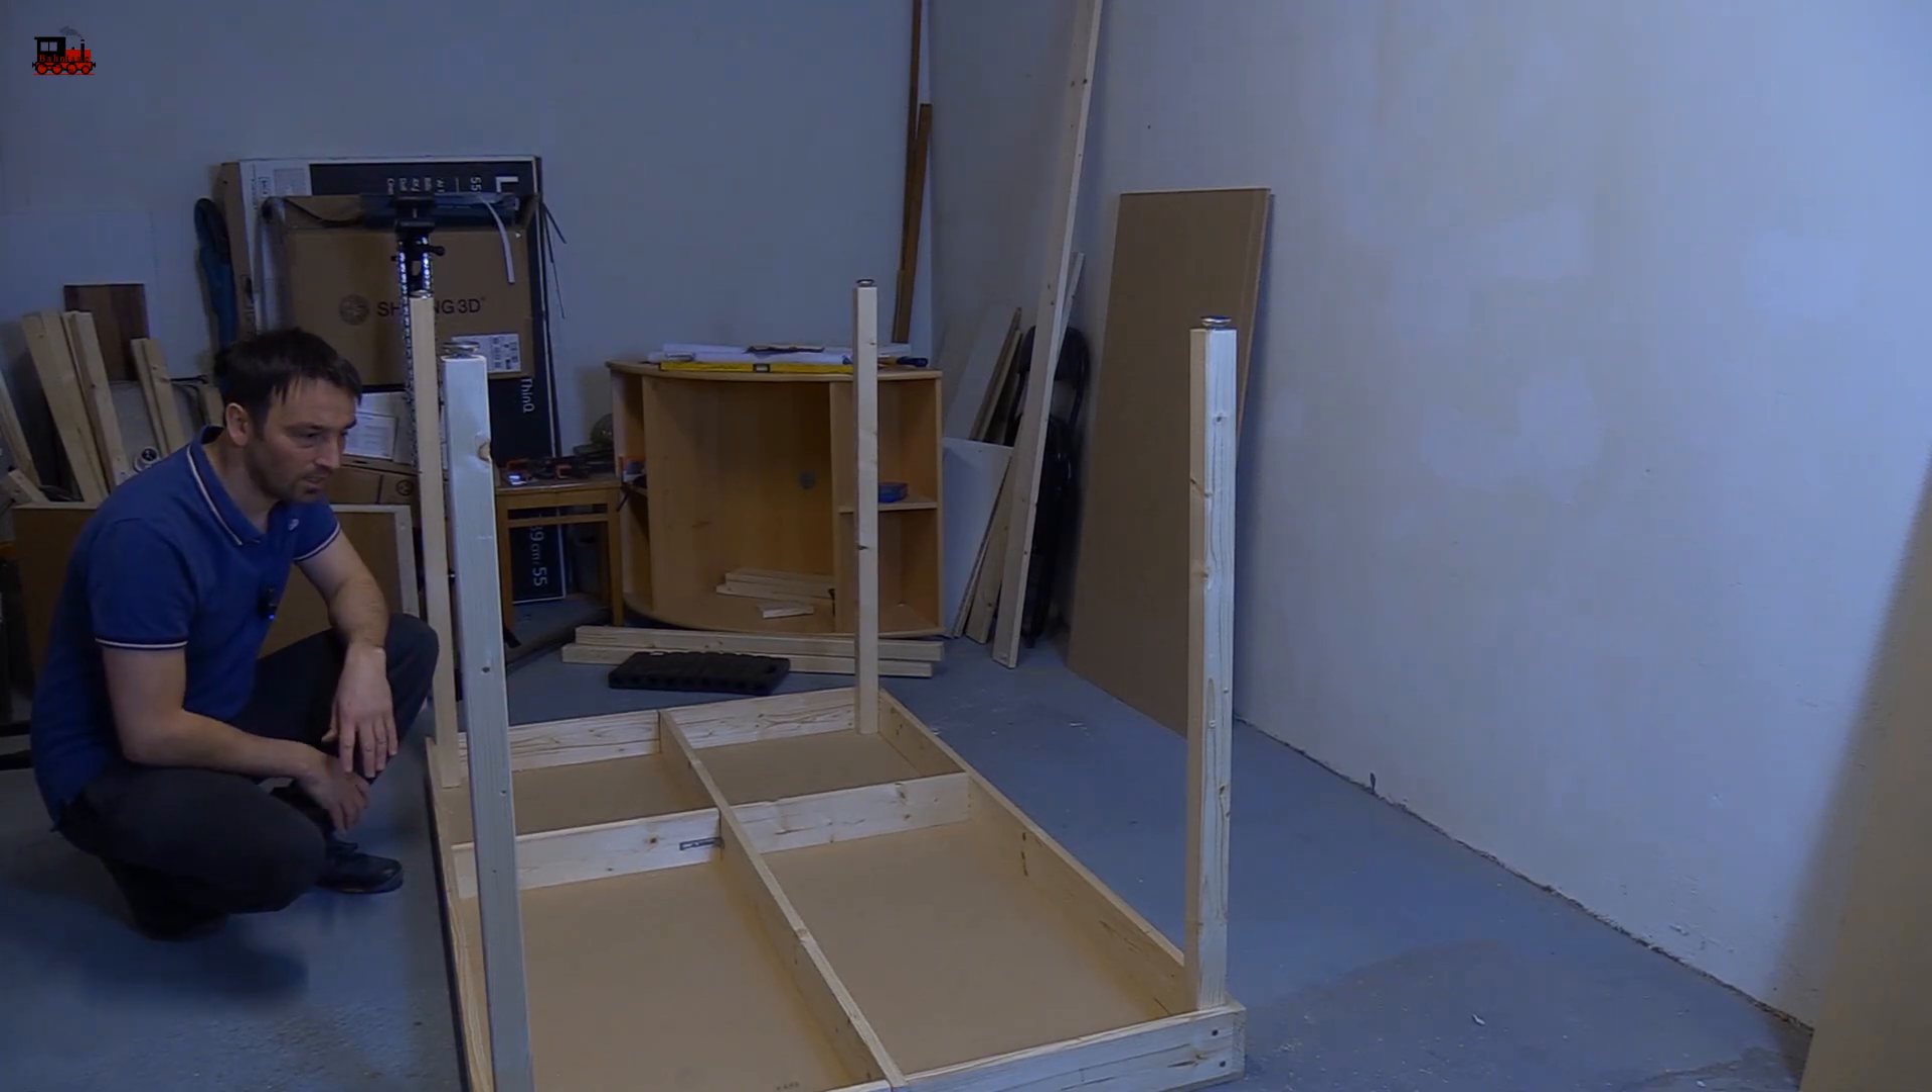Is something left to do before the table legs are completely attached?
No.